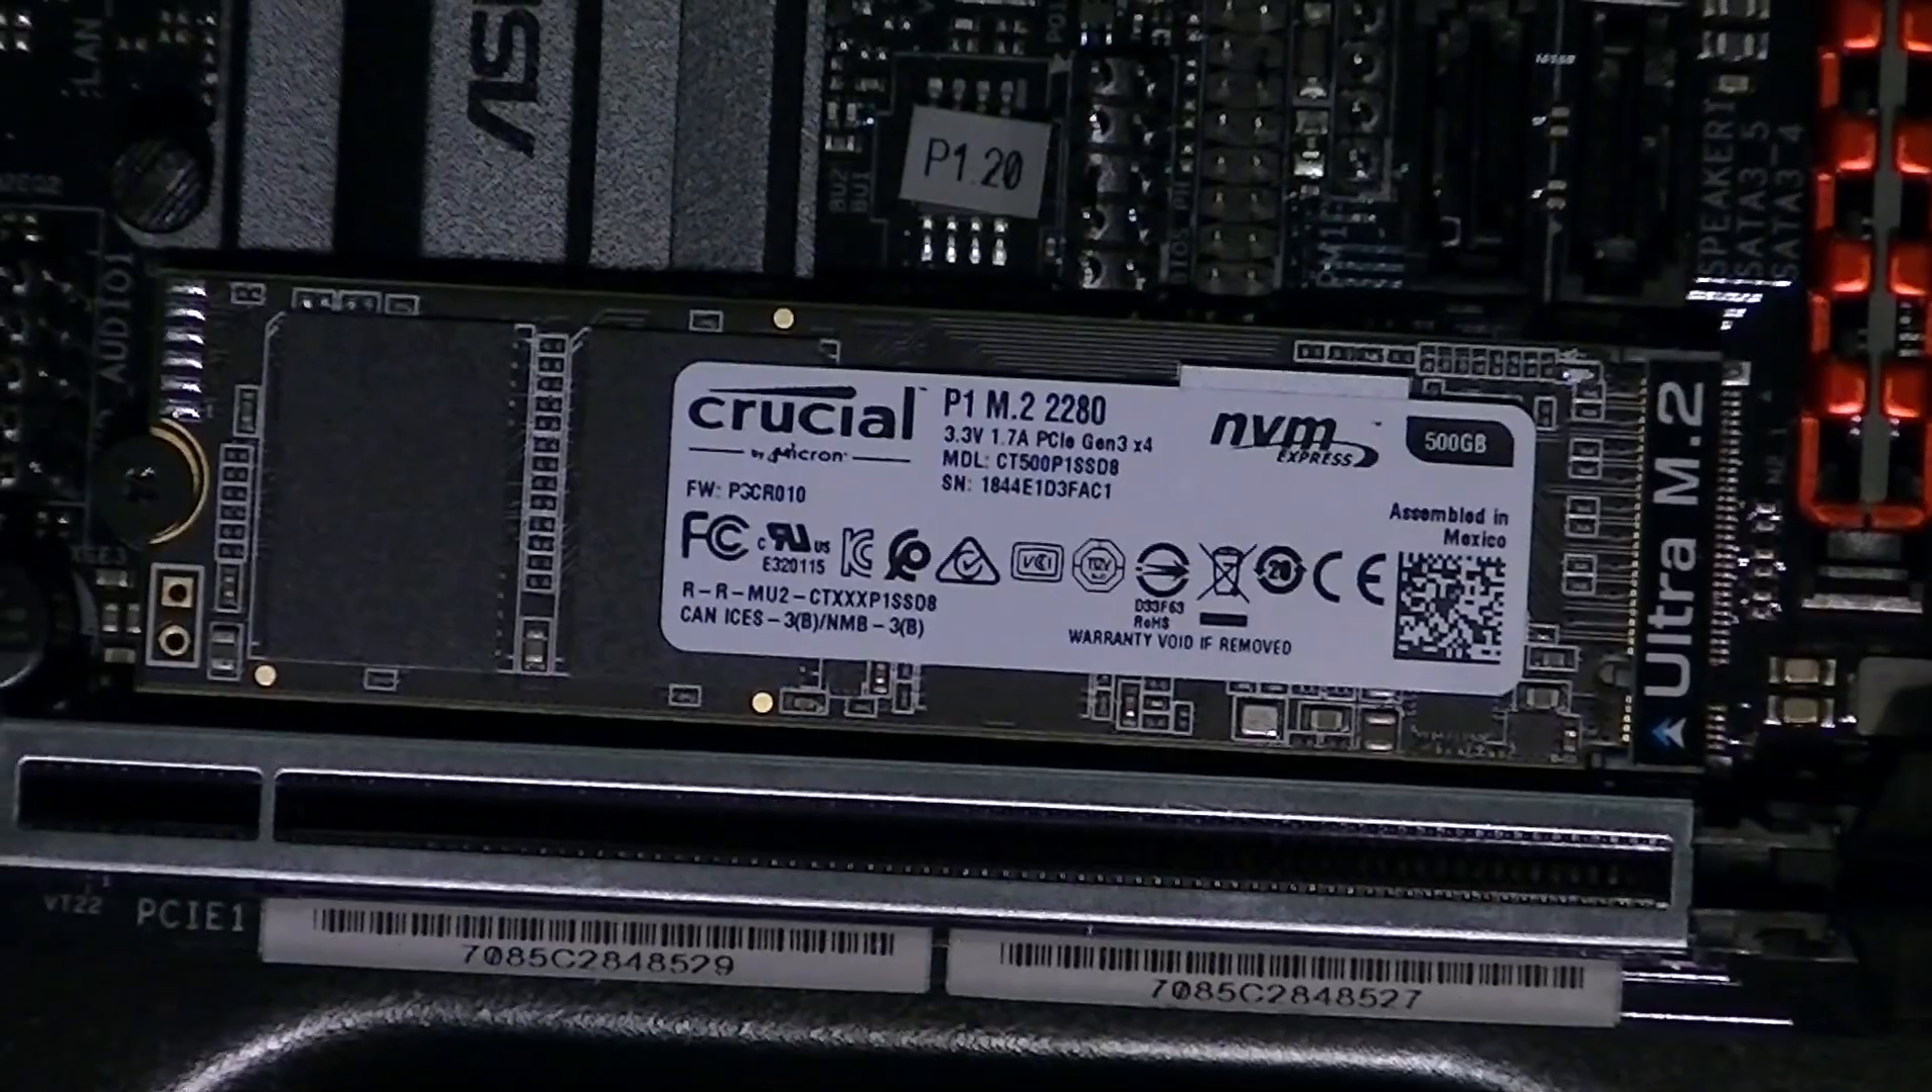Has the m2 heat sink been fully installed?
No.